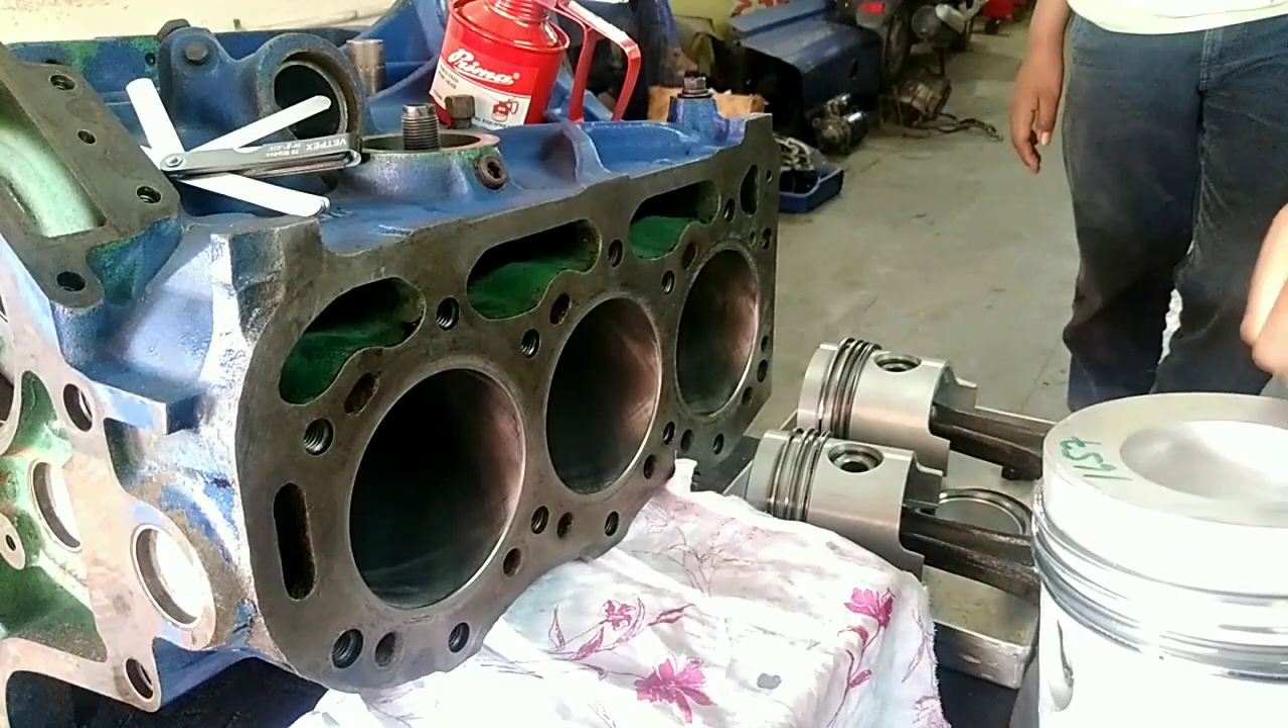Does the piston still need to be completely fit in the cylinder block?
Yes.